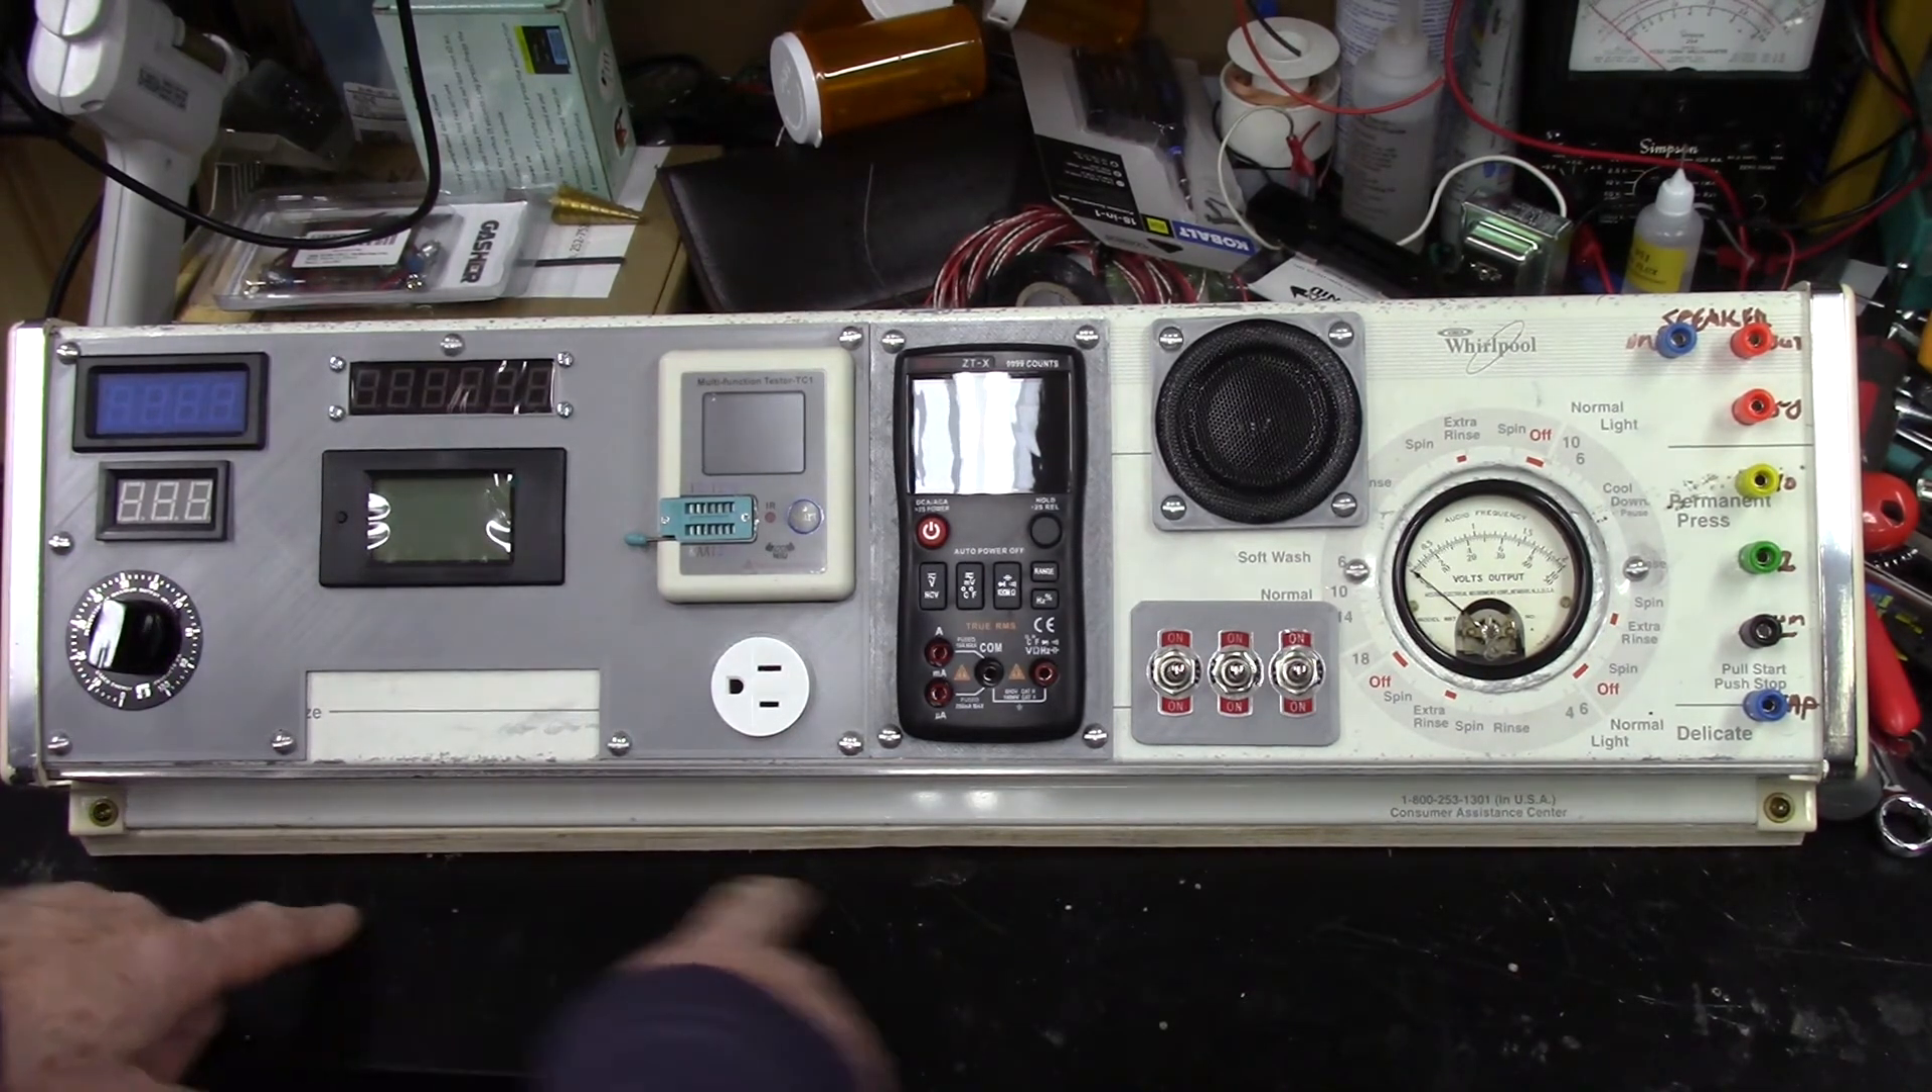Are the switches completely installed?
Yes.